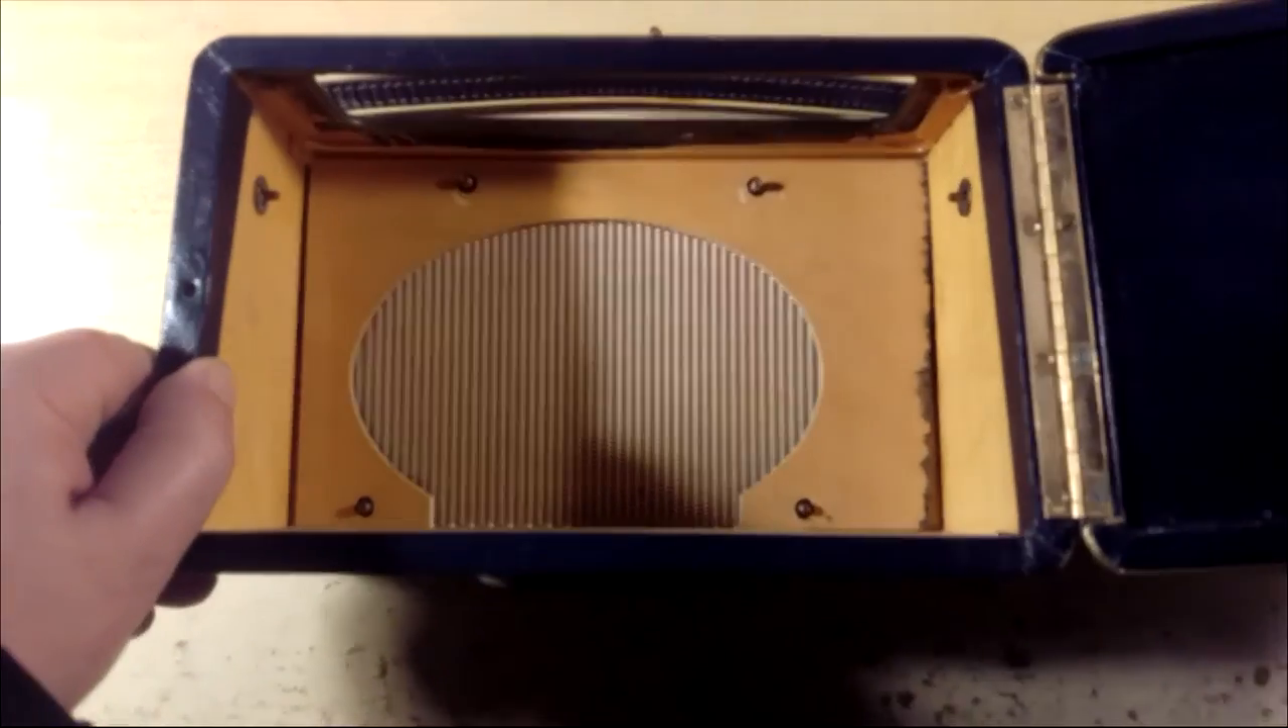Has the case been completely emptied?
Yes.